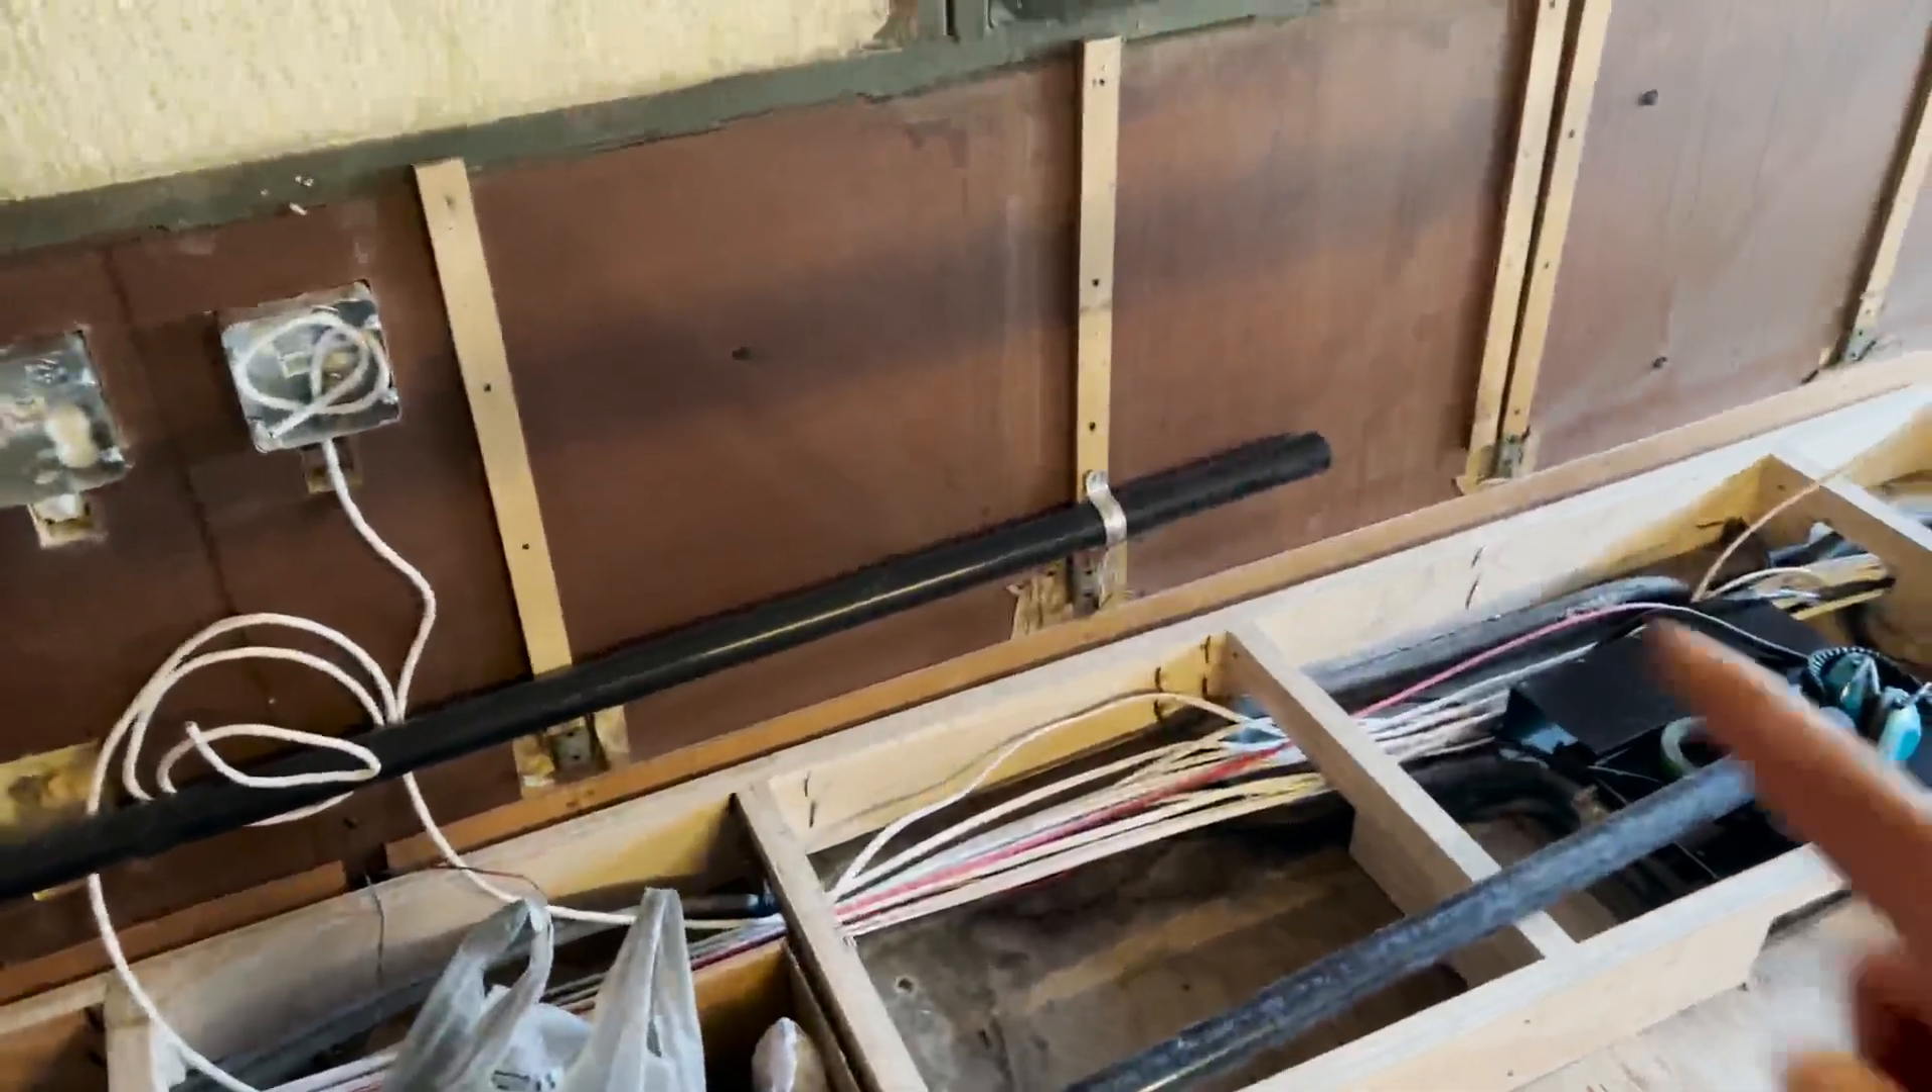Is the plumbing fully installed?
No.